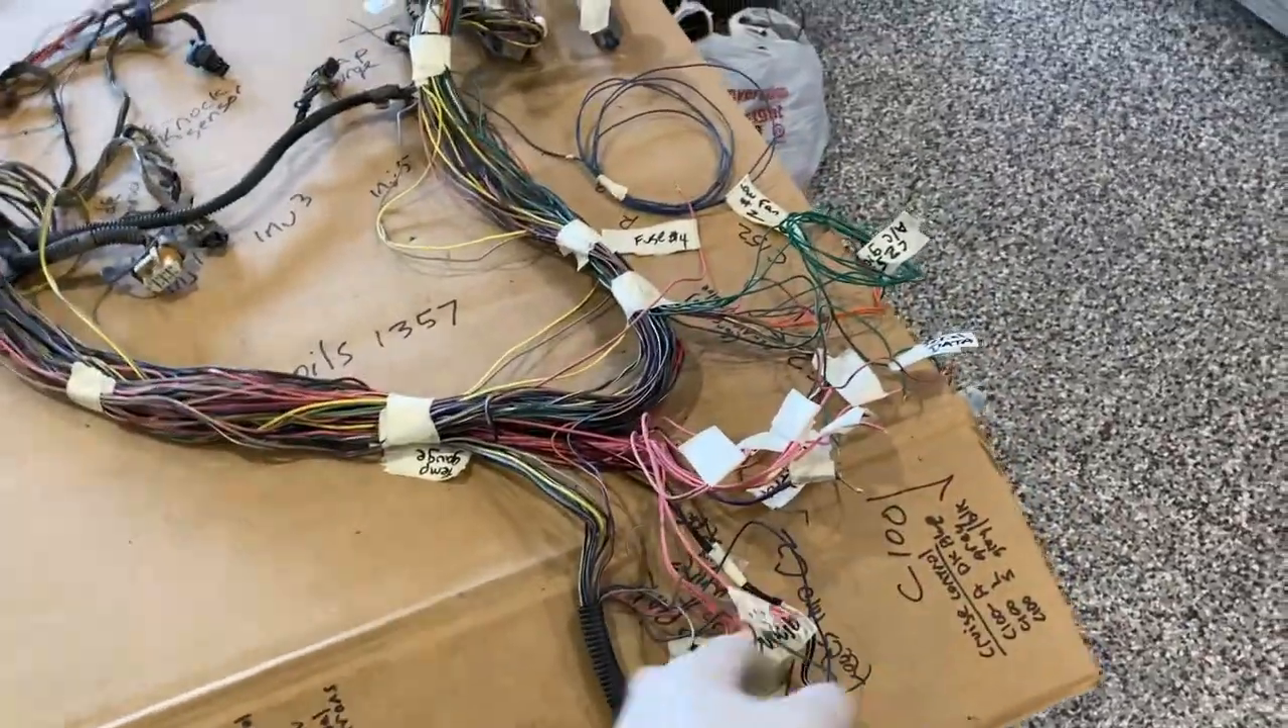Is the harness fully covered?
No.